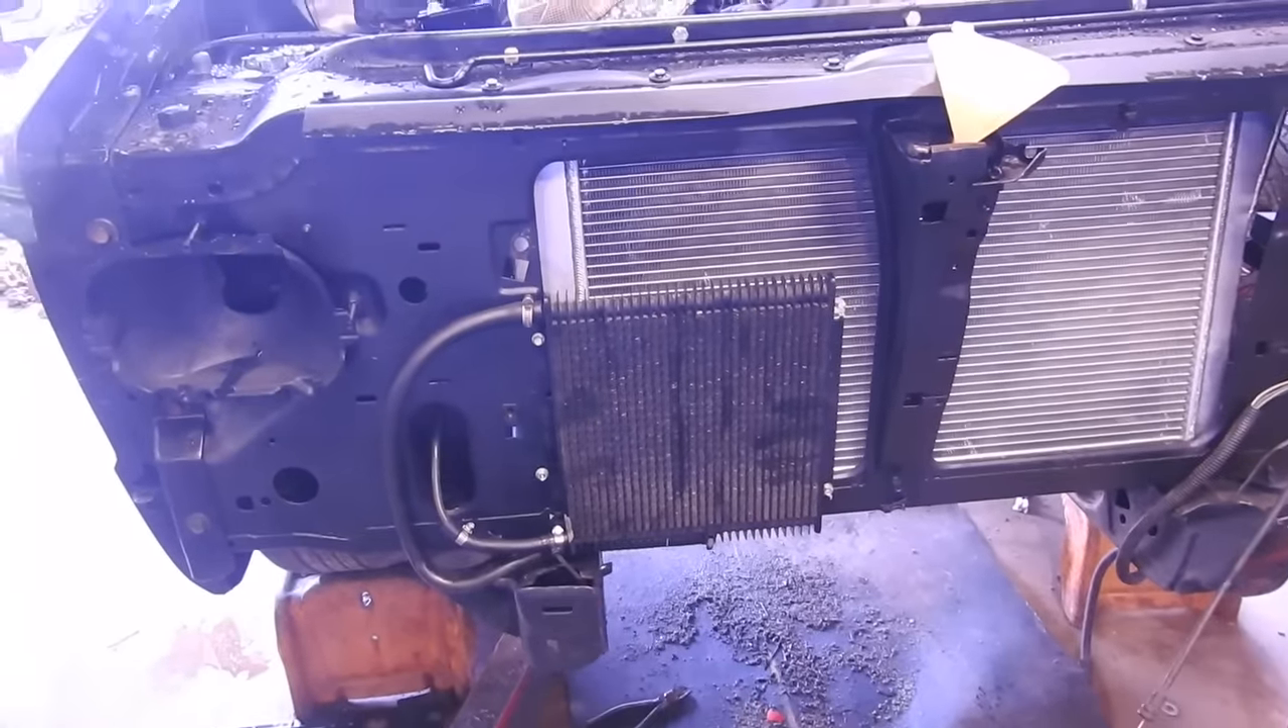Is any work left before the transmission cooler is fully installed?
No.